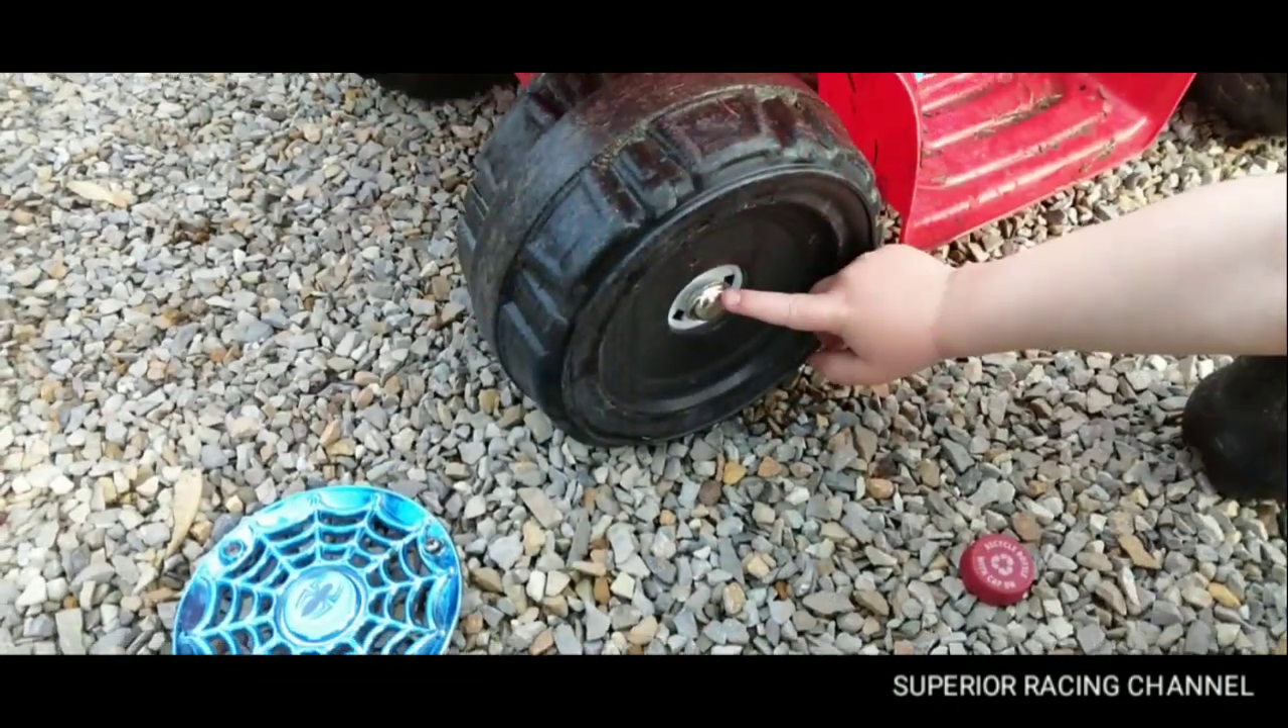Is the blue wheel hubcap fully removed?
Yes.